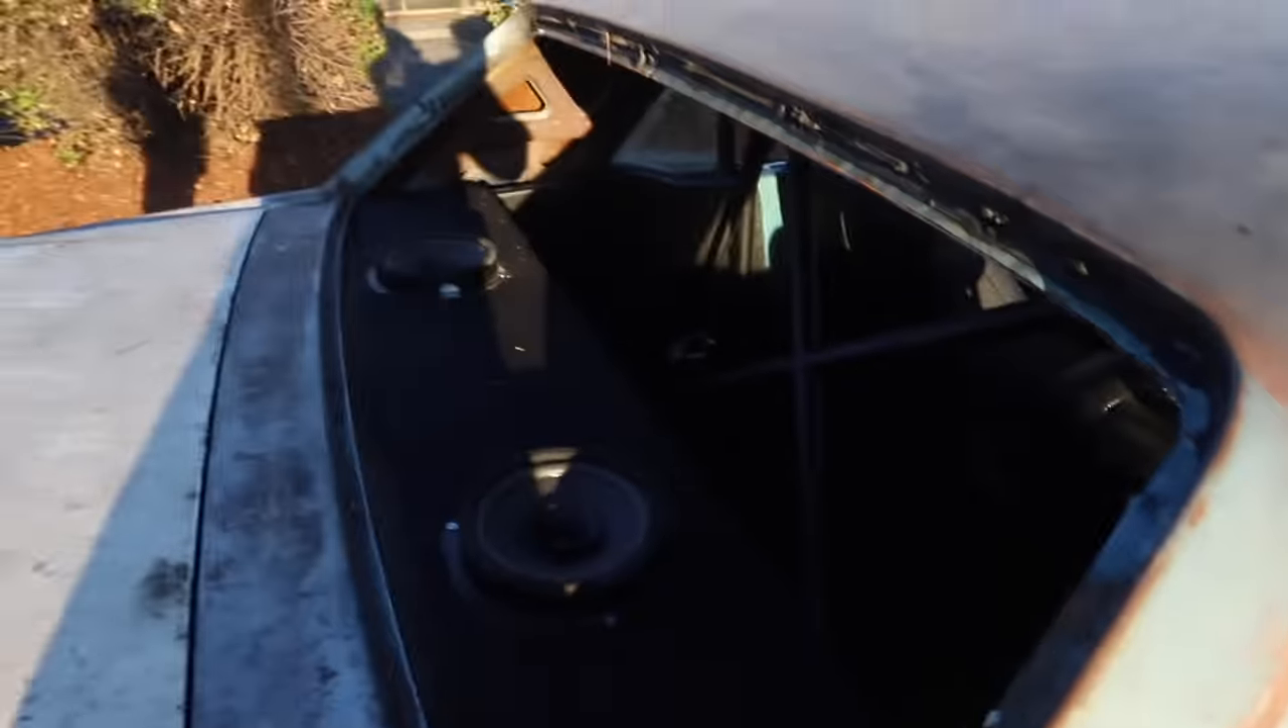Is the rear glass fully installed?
No.